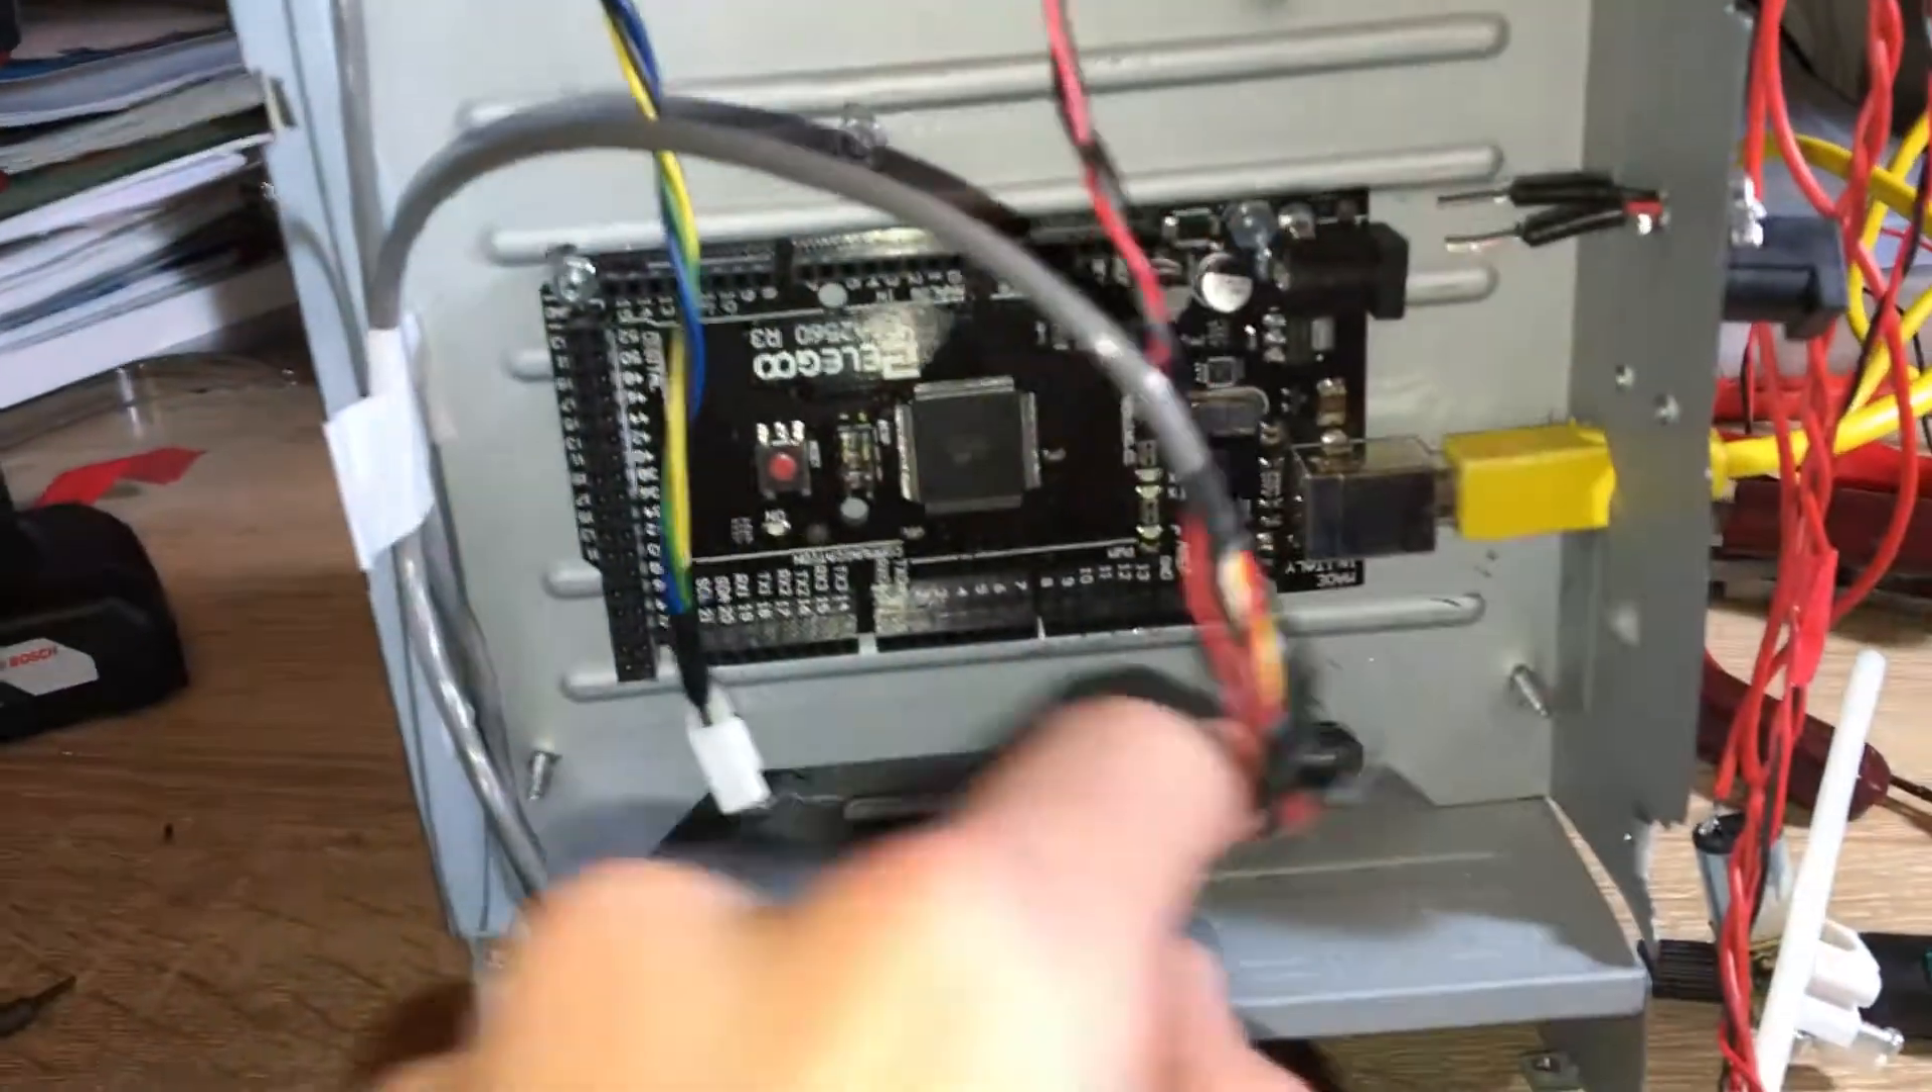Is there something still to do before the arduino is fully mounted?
No.